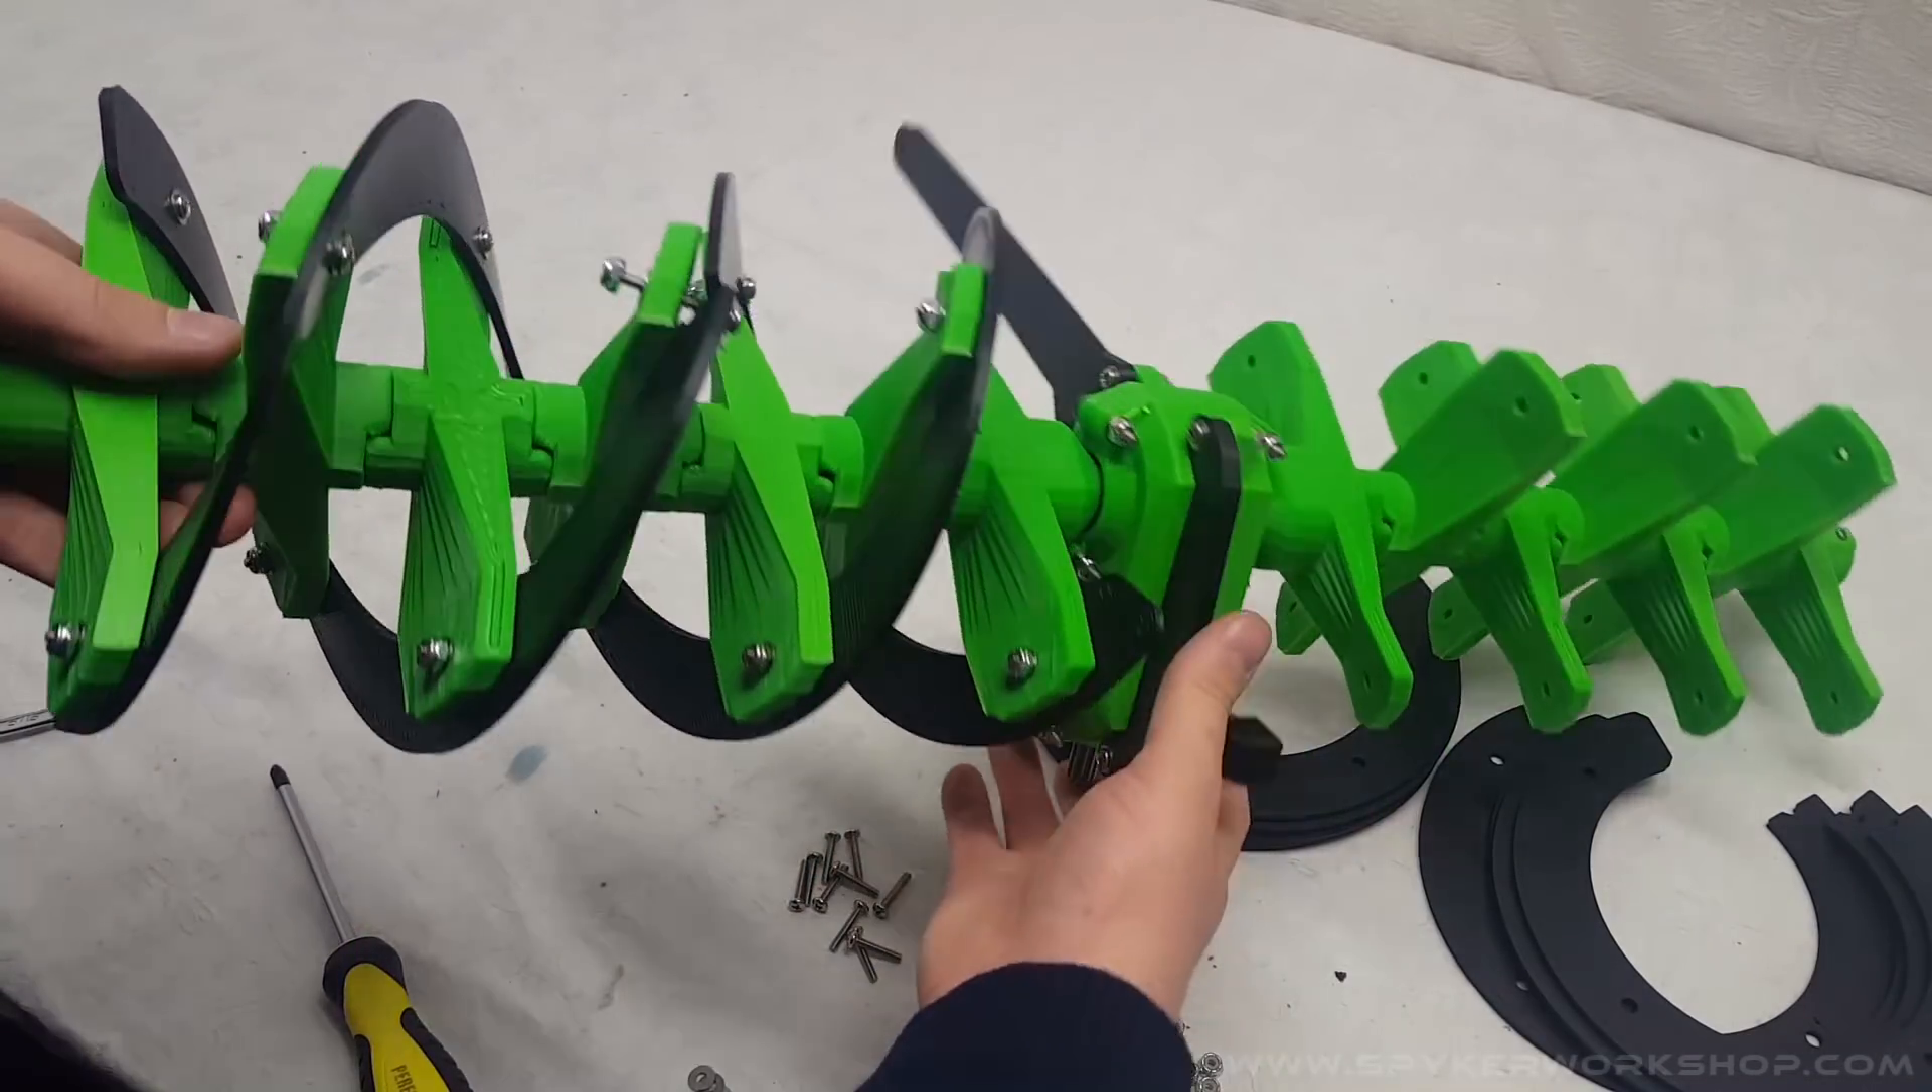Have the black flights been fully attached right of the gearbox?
No.